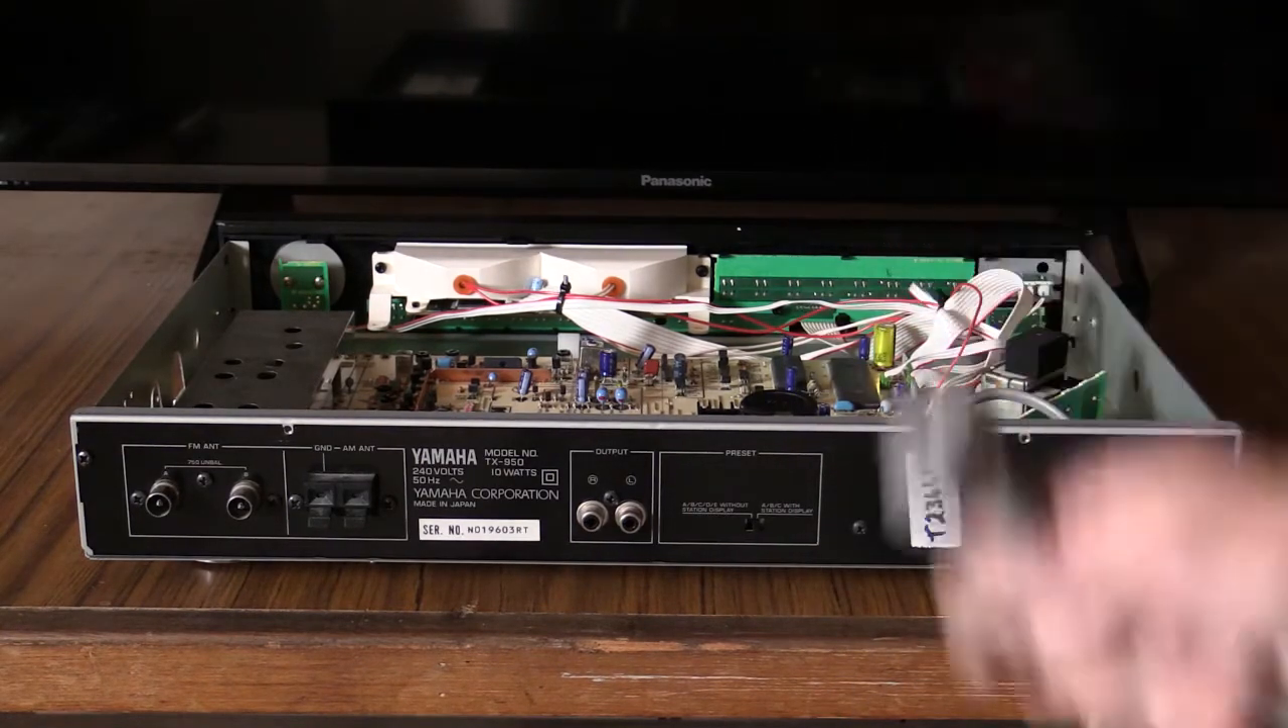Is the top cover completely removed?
Yes.